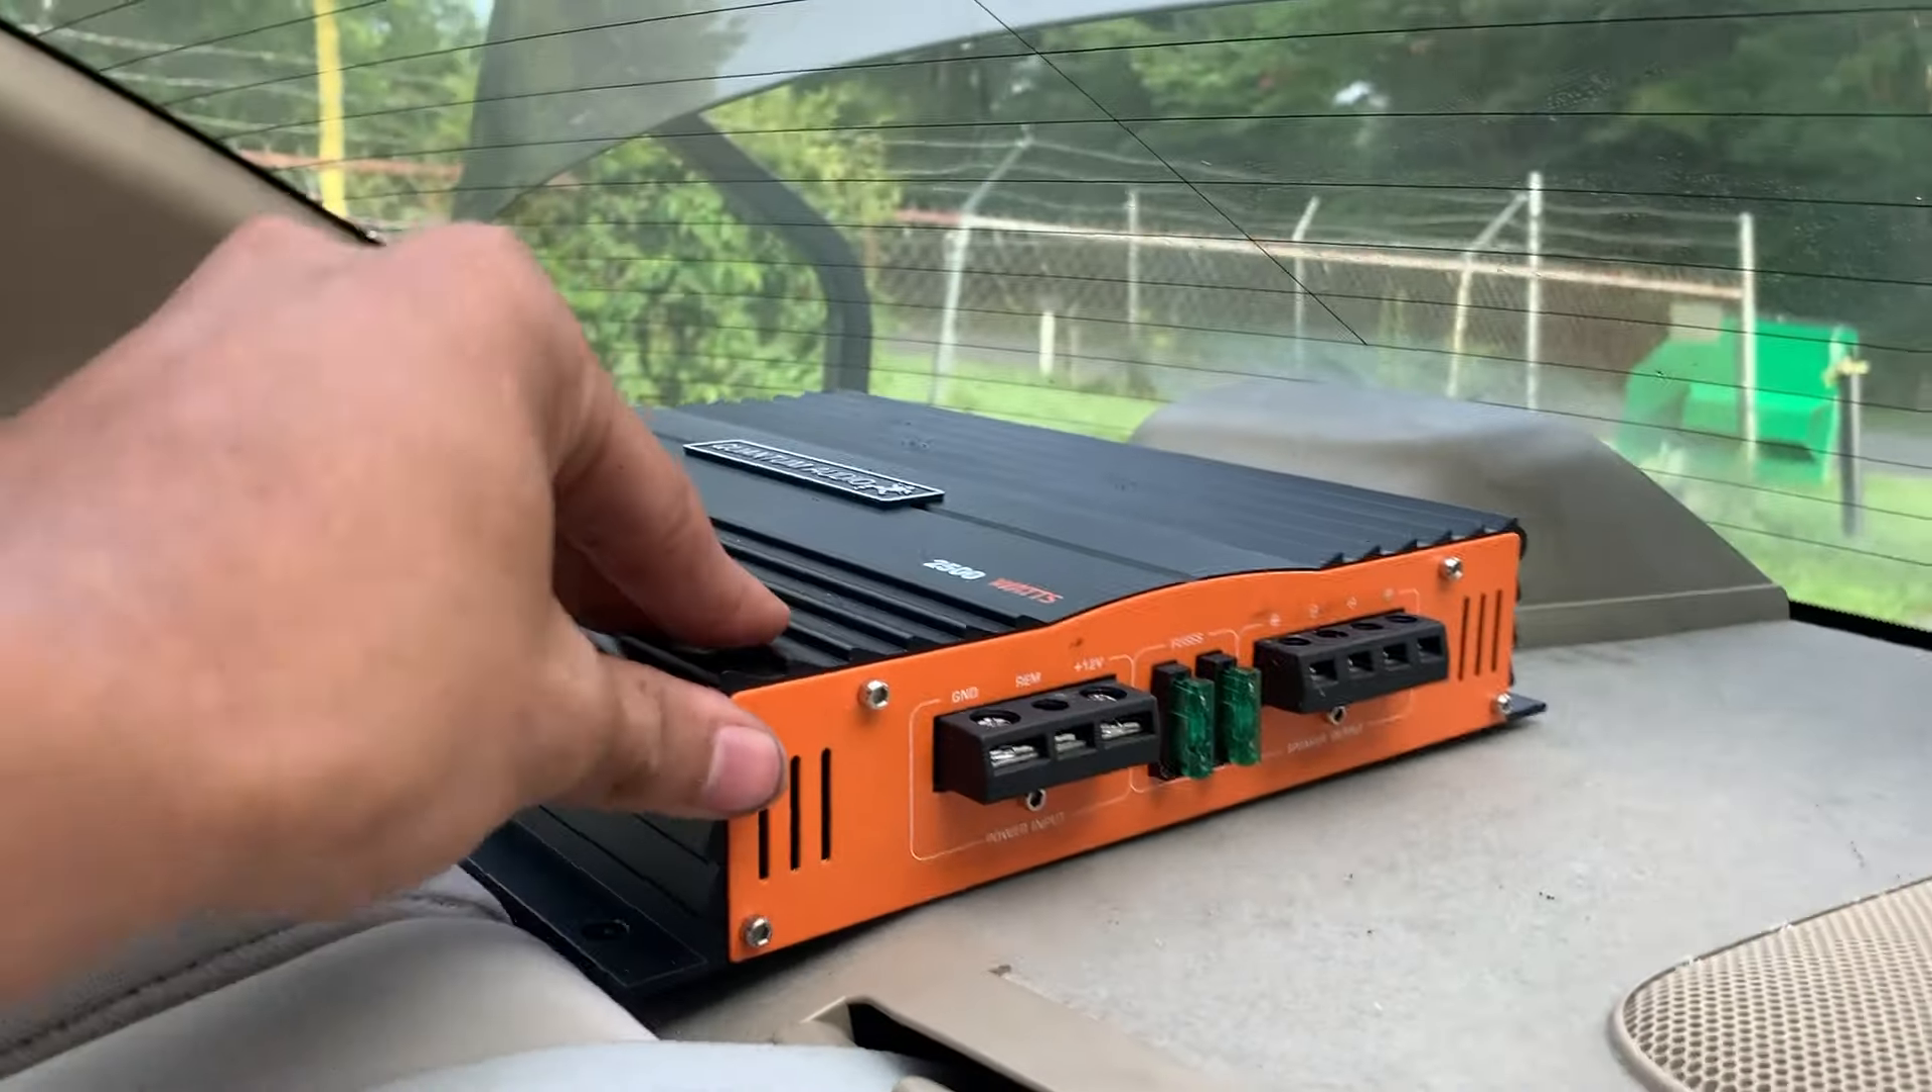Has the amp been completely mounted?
No.